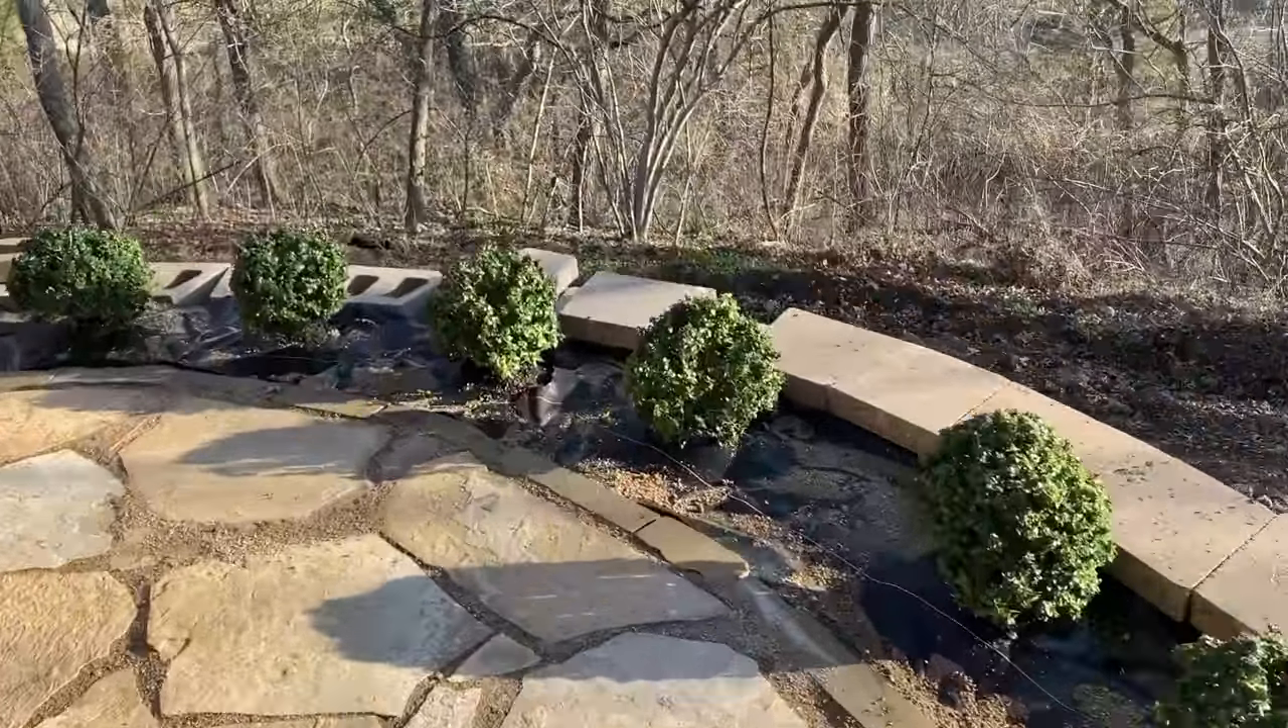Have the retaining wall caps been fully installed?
No.